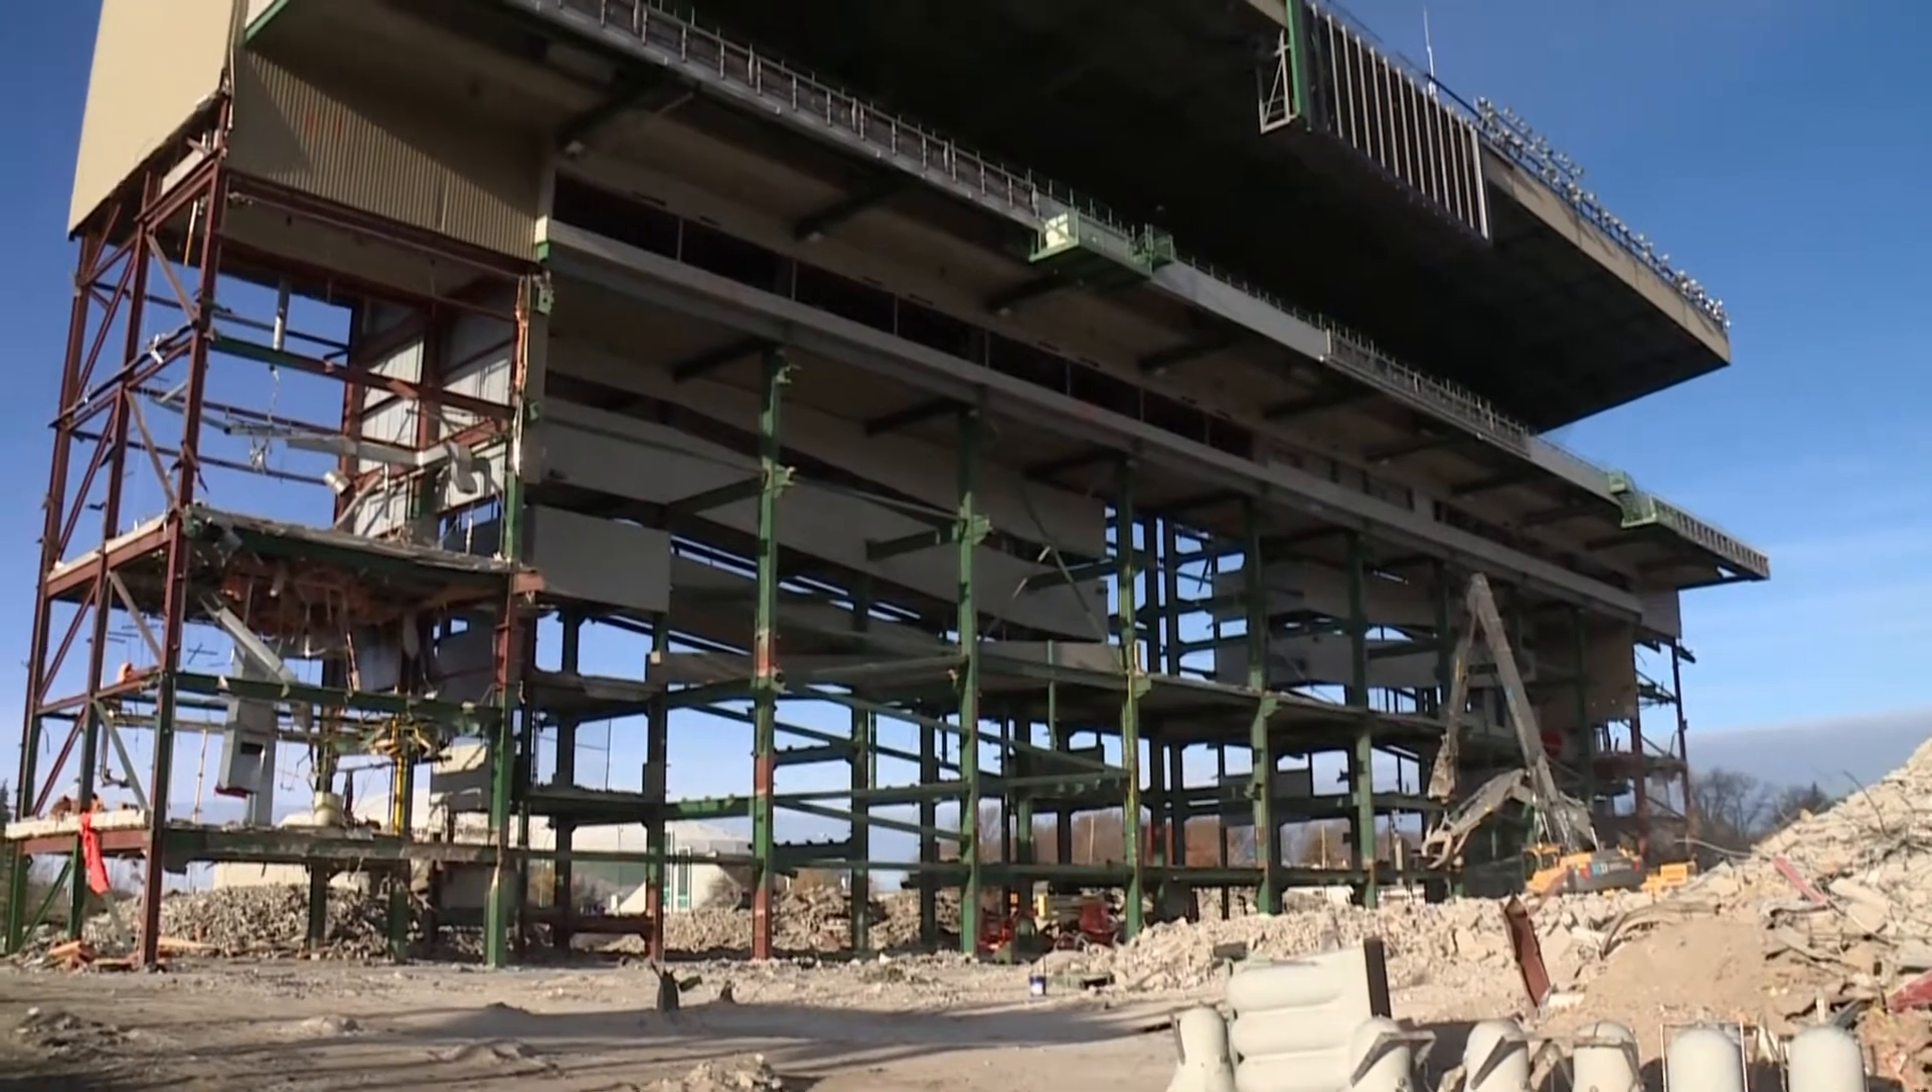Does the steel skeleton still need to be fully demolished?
Yes.